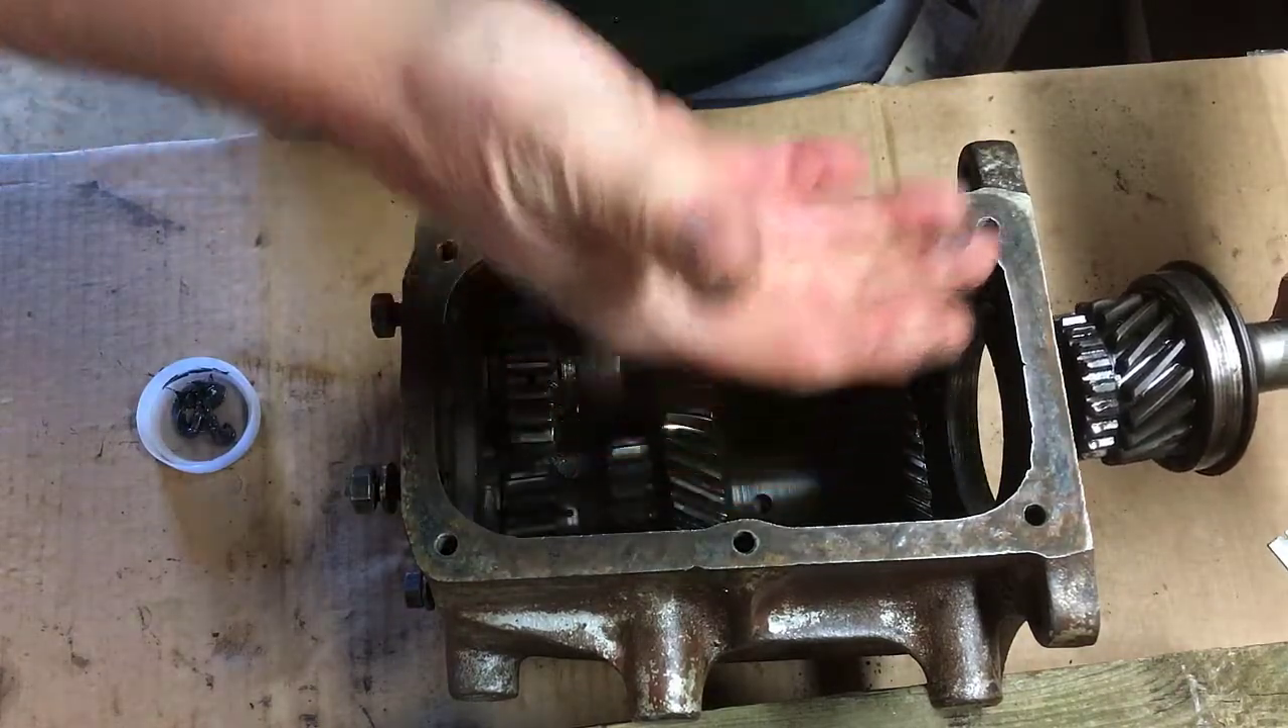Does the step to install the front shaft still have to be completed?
Yes.